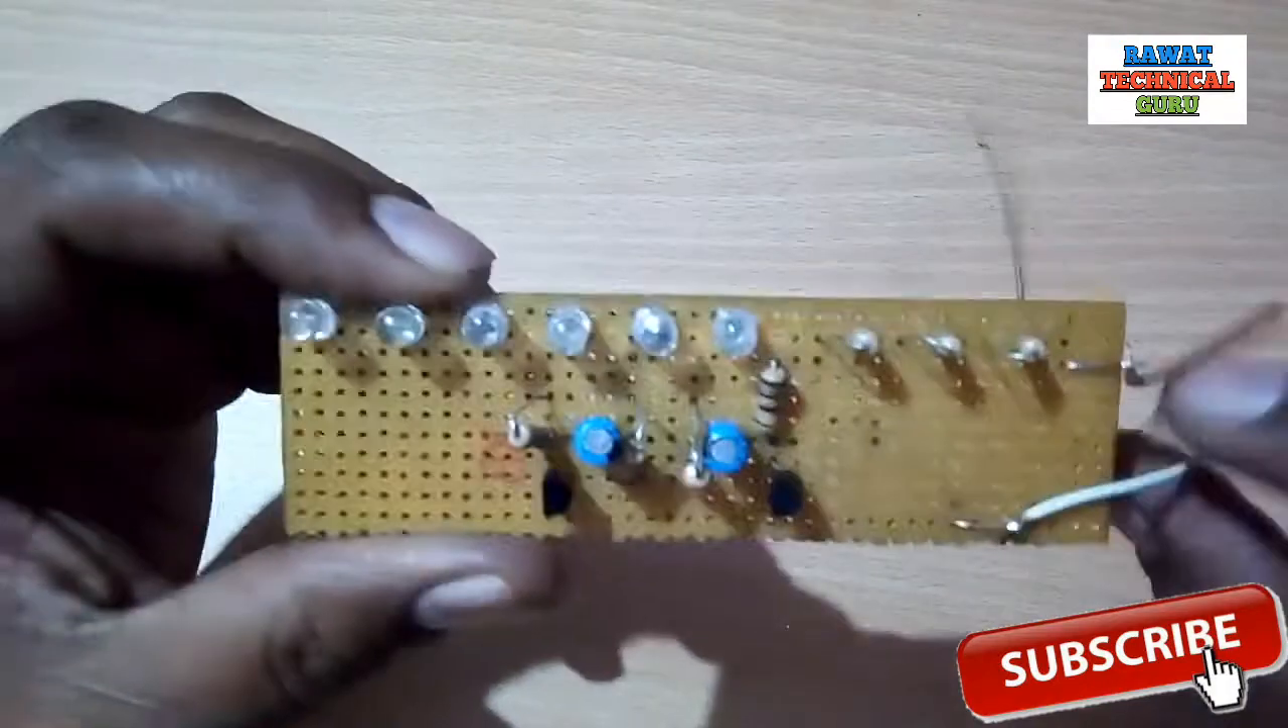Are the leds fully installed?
Yes.